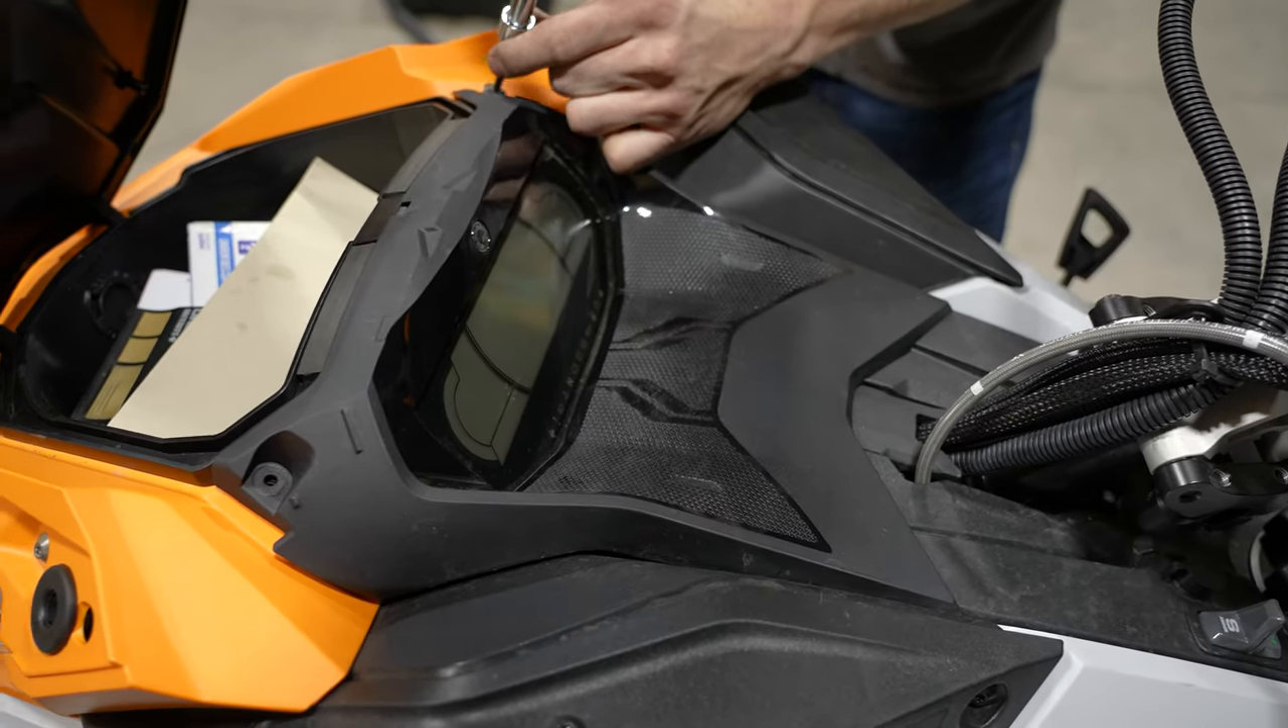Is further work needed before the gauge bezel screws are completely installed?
Yes.